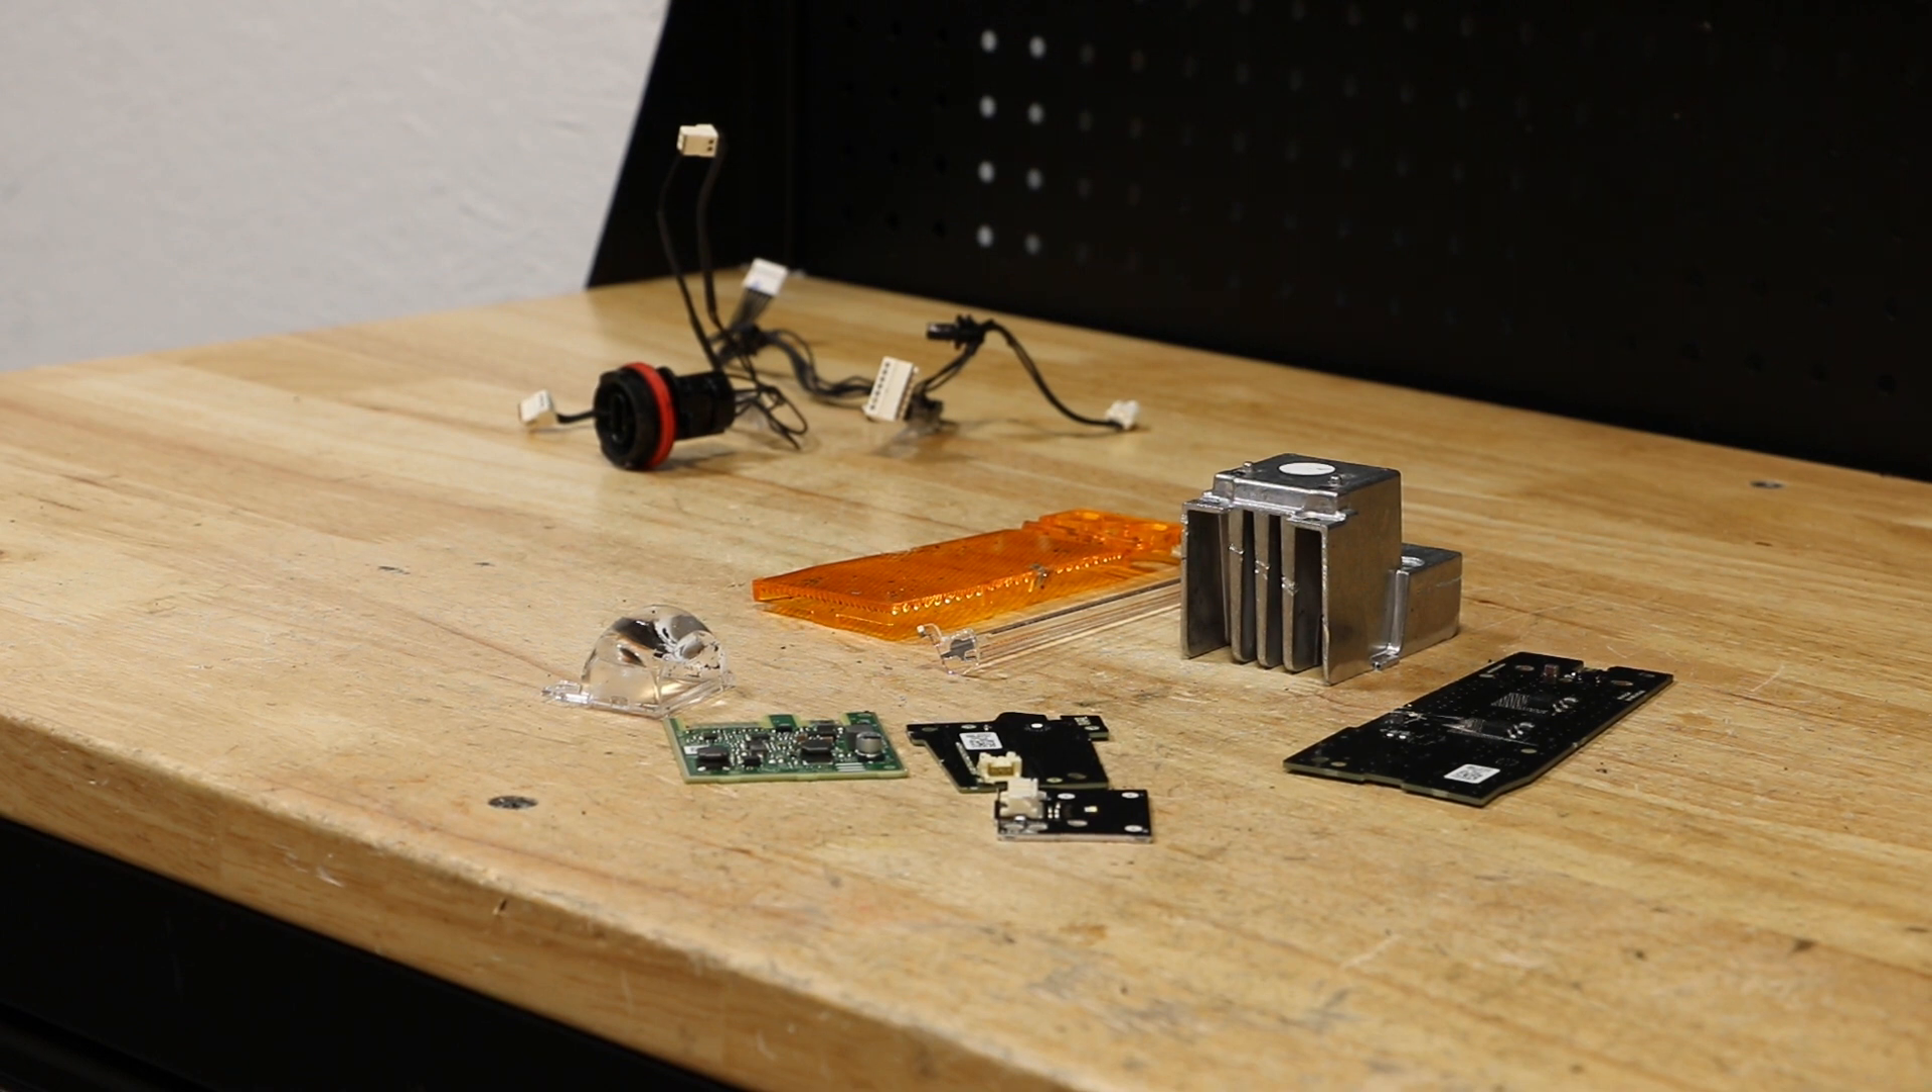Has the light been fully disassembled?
Yes.